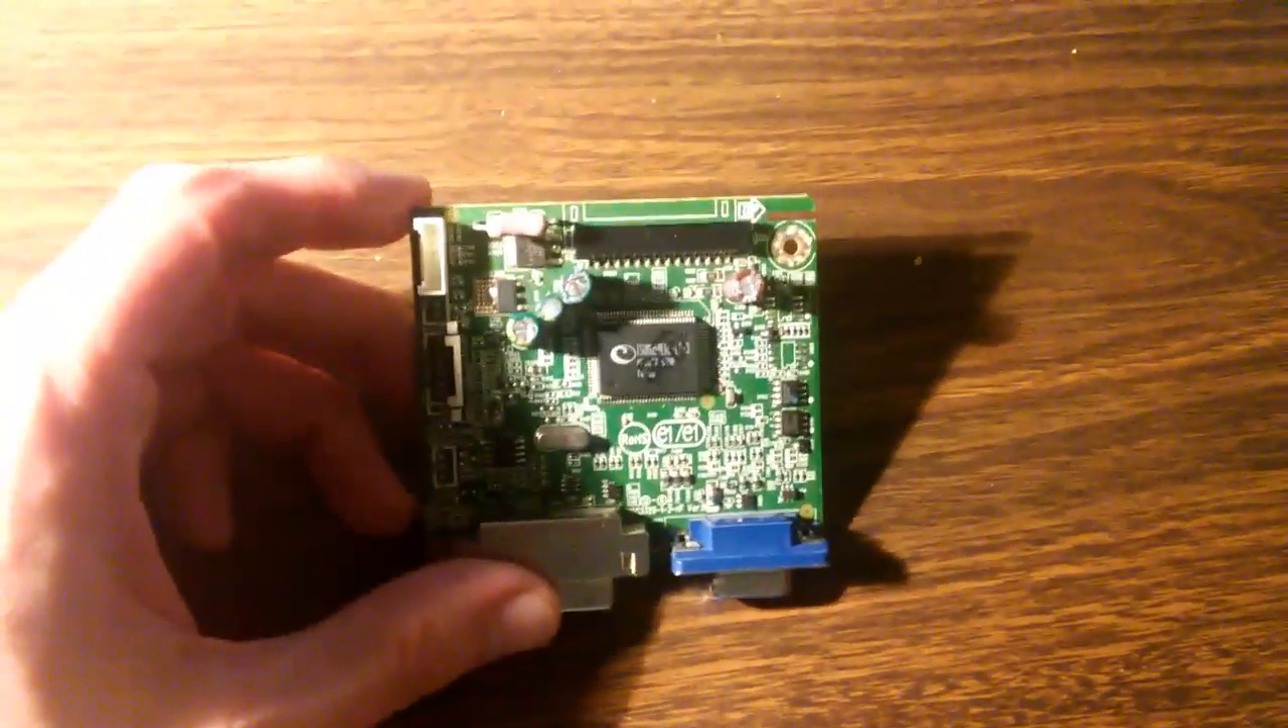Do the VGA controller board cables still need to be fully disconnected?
No.